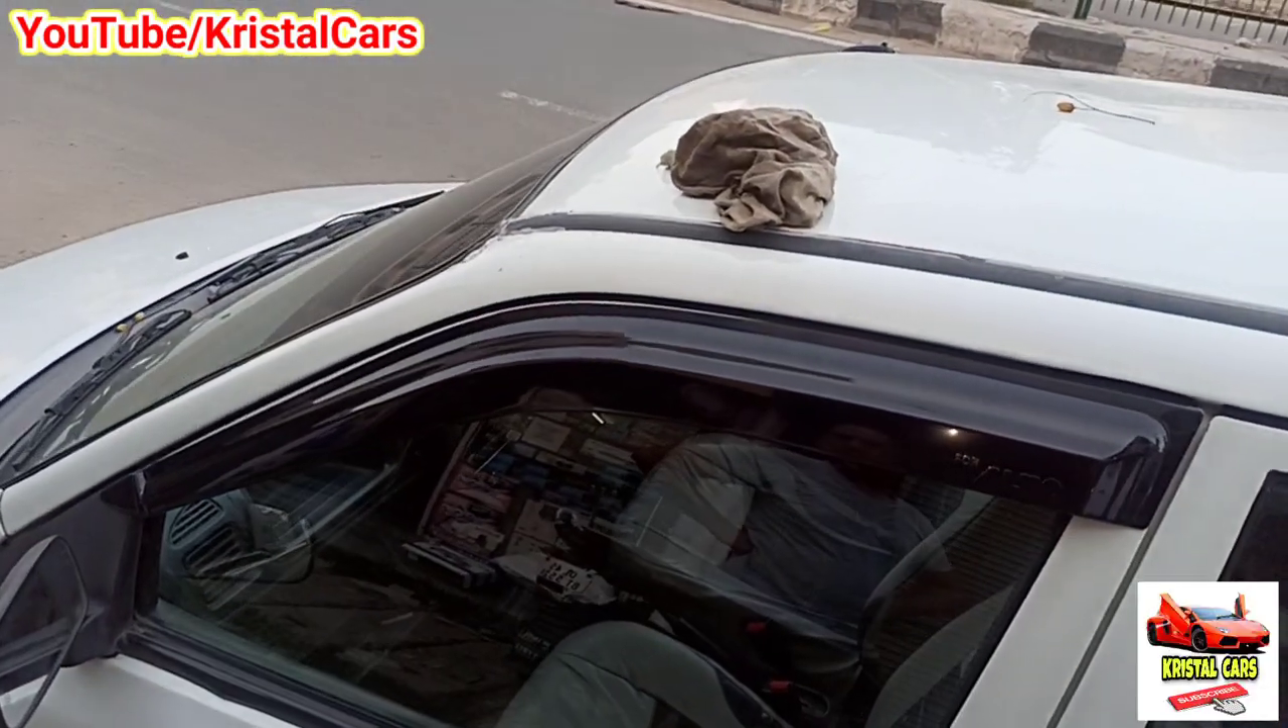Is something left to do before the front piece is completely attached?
No.